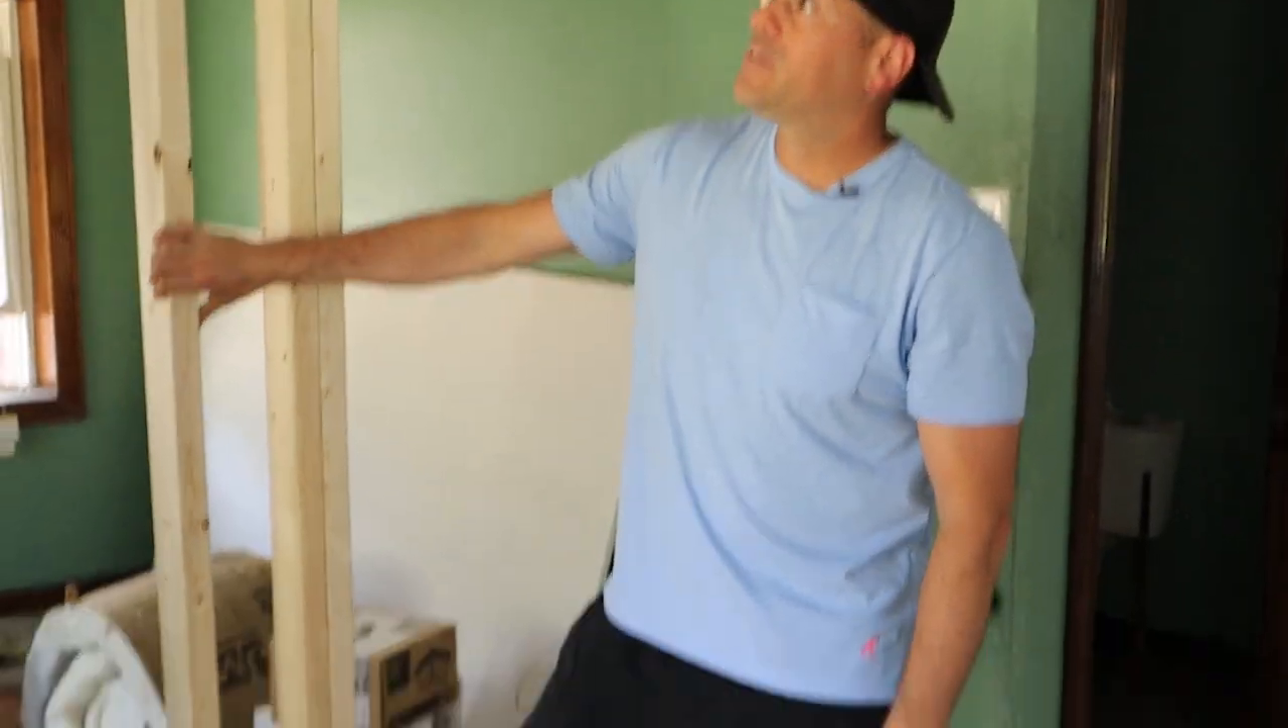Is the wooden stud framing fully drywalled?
No.